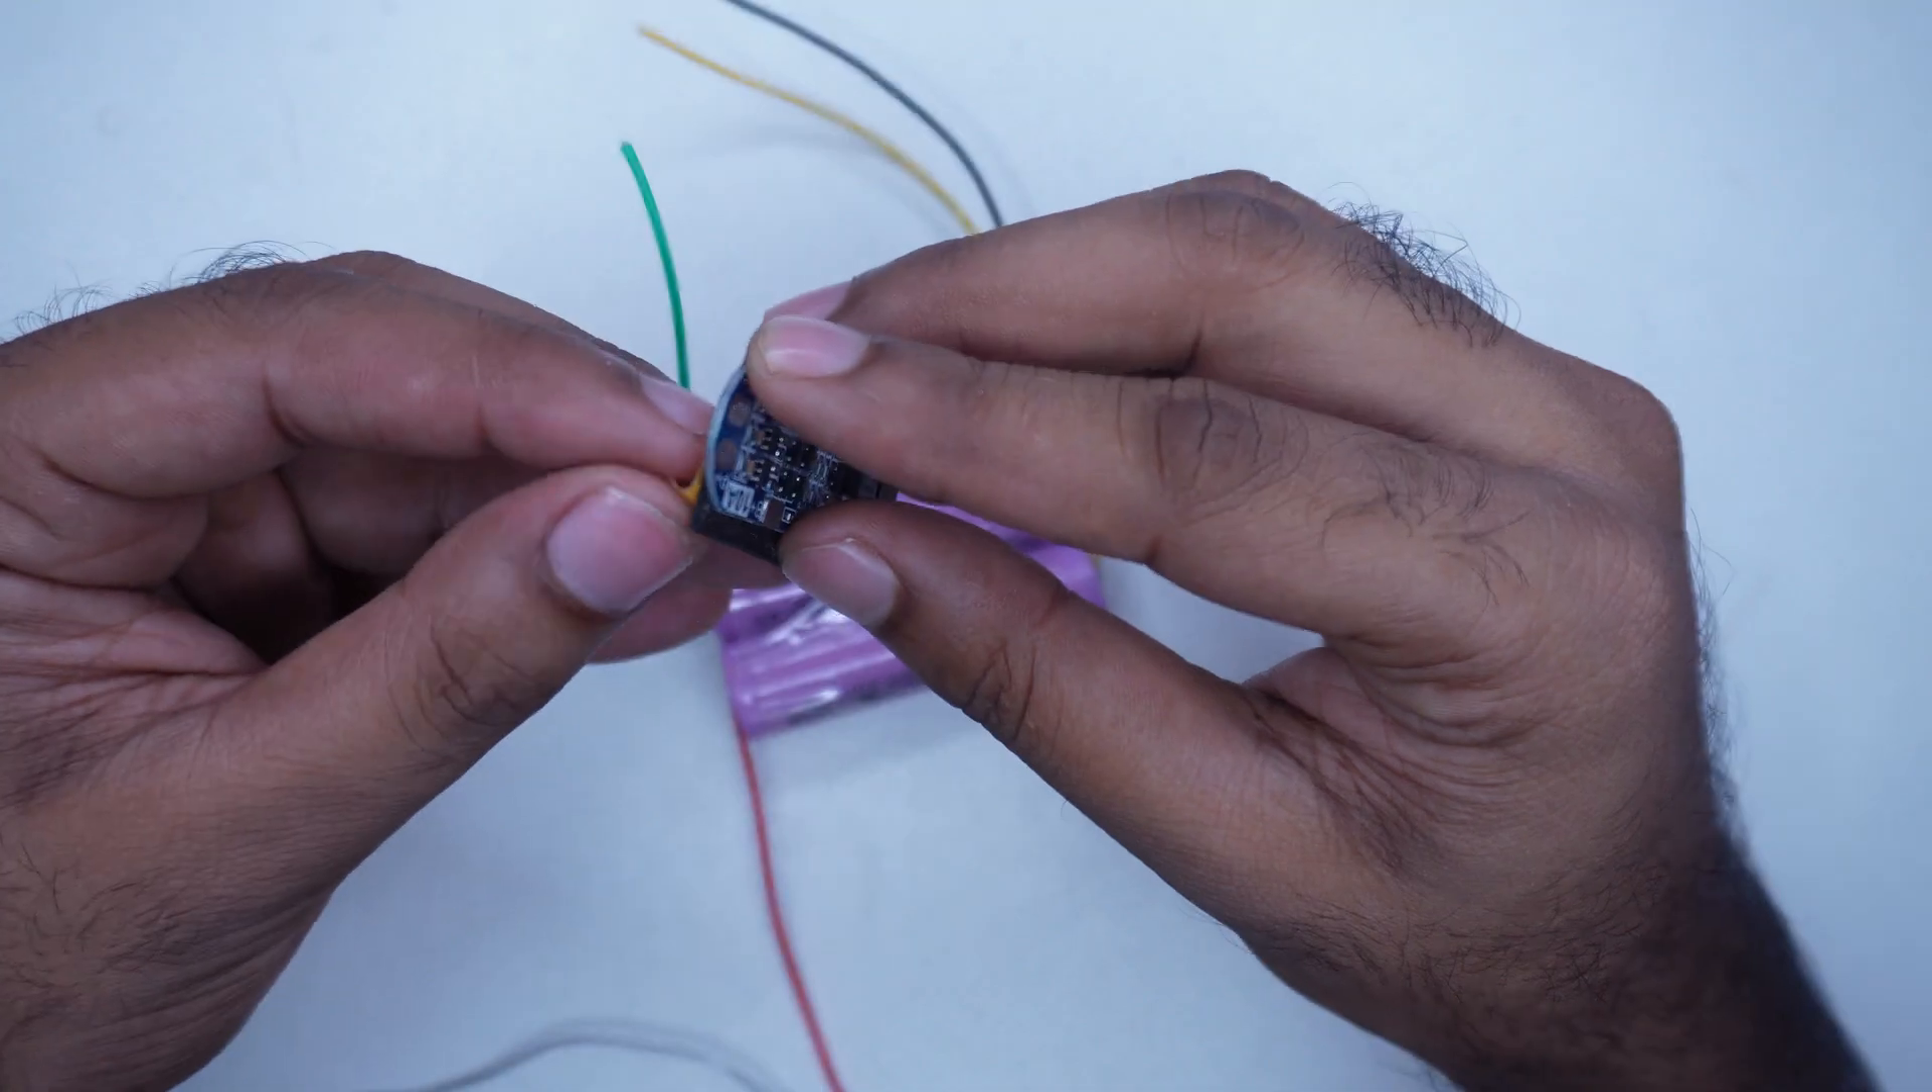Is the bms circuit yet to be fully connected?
Yes.